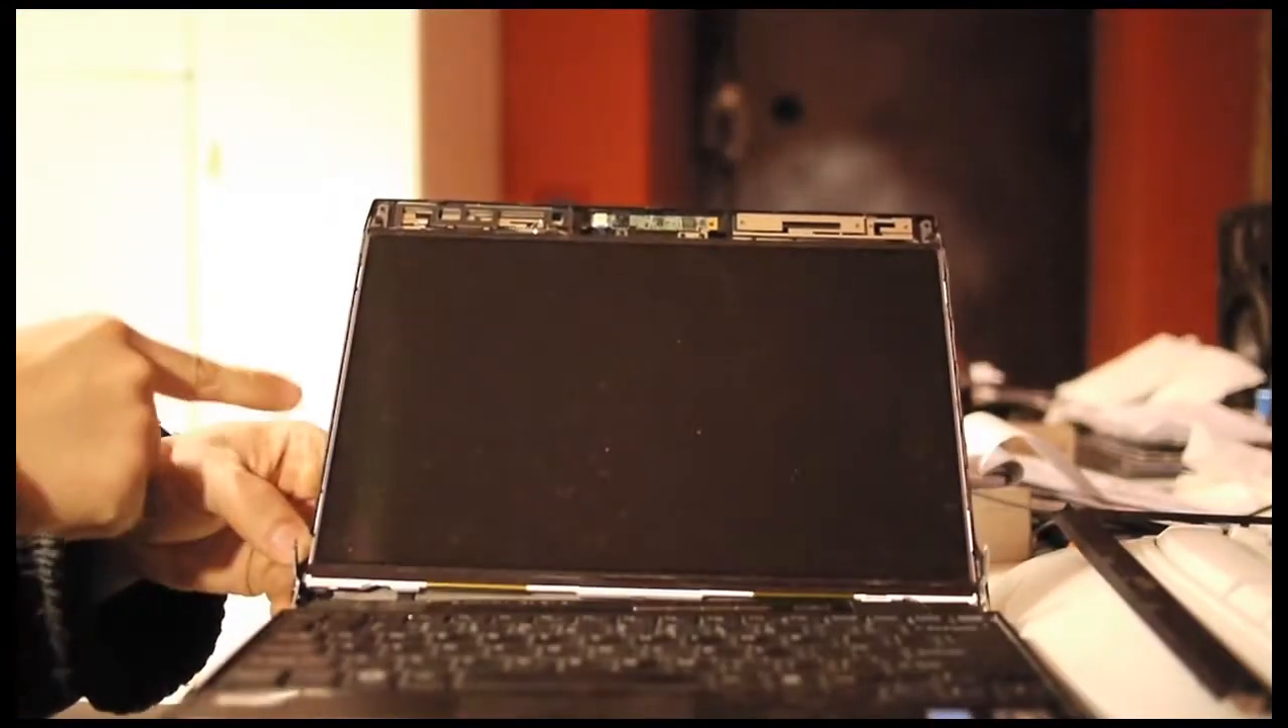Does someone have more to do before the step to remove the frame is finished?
No.